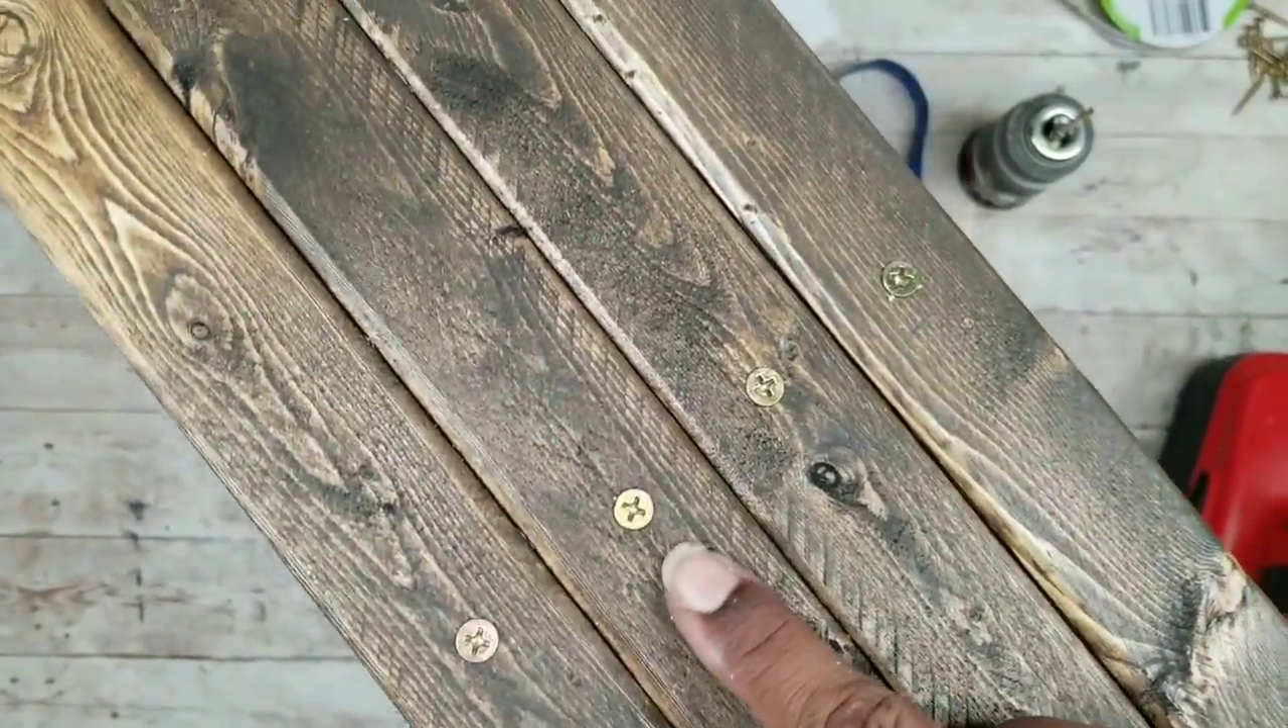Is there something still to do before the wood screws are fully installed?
No.